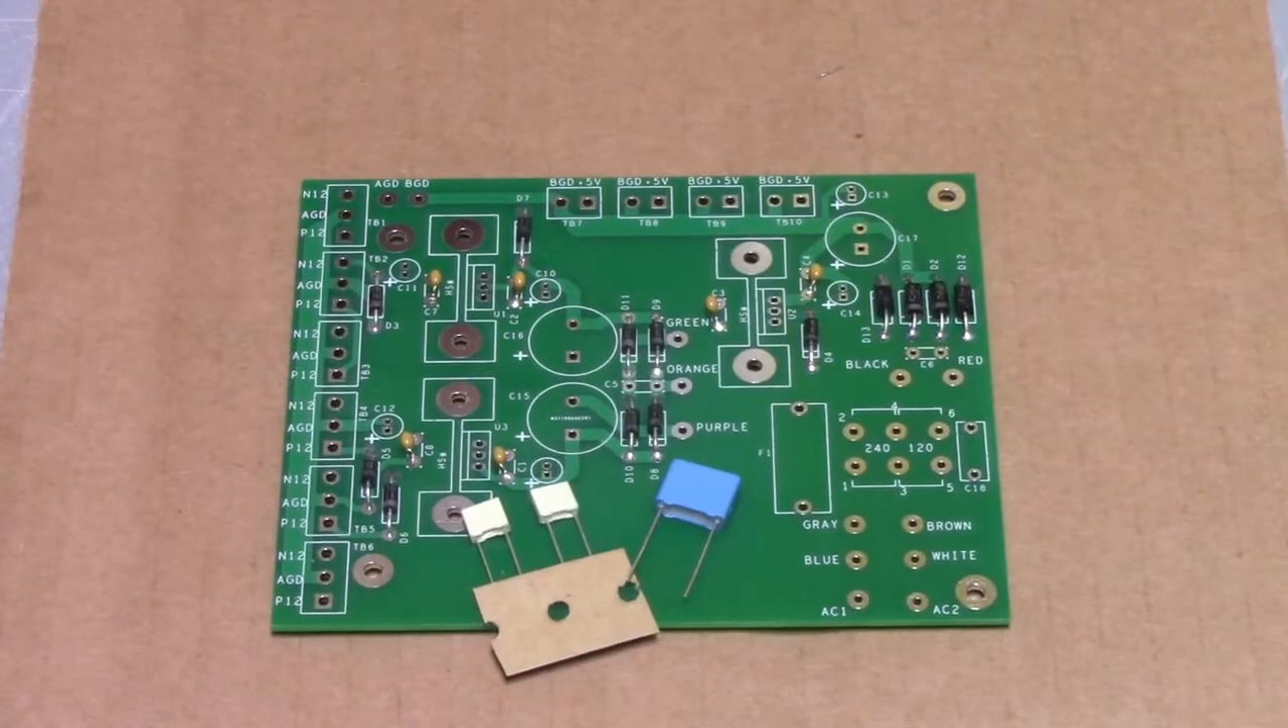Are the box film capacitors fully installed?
No.